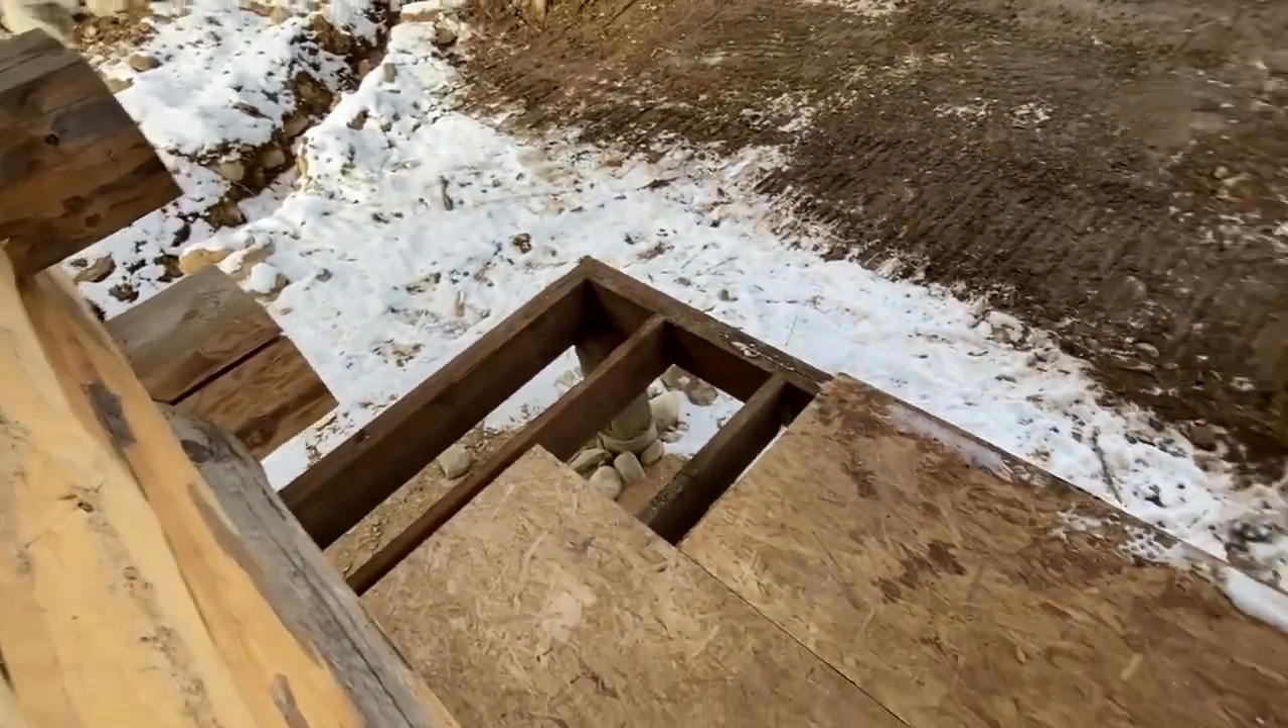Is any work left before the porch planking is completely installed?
Yes.